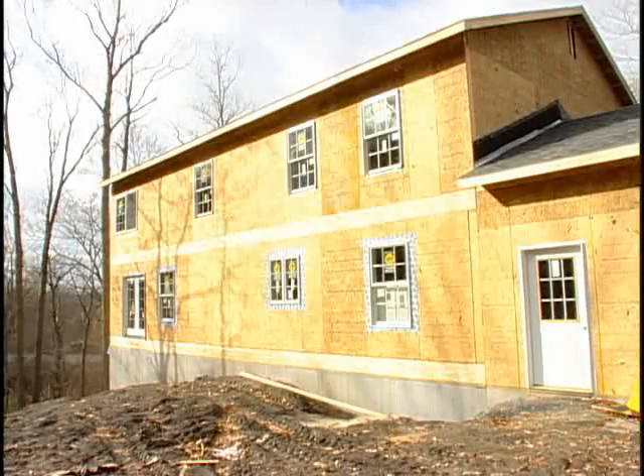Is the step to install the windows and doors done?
Yes.